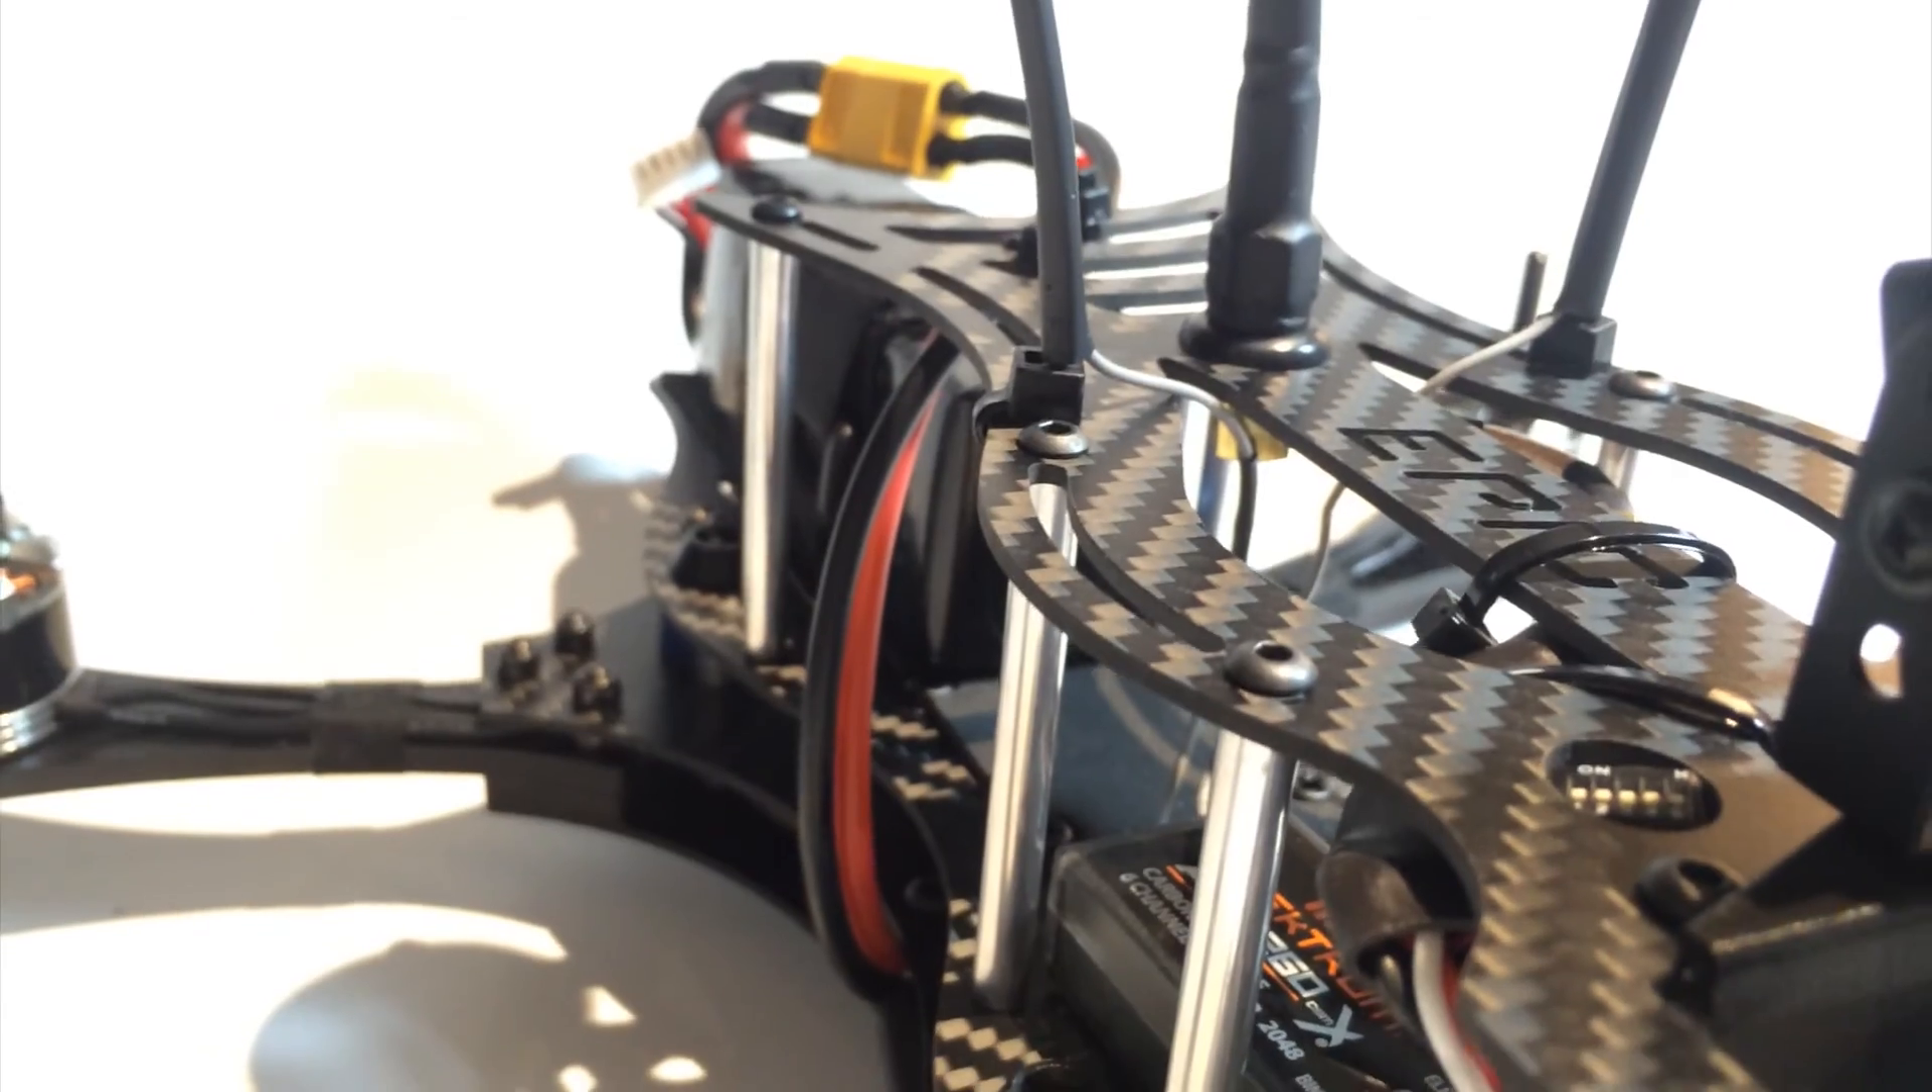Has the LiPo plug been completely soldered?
Yes.